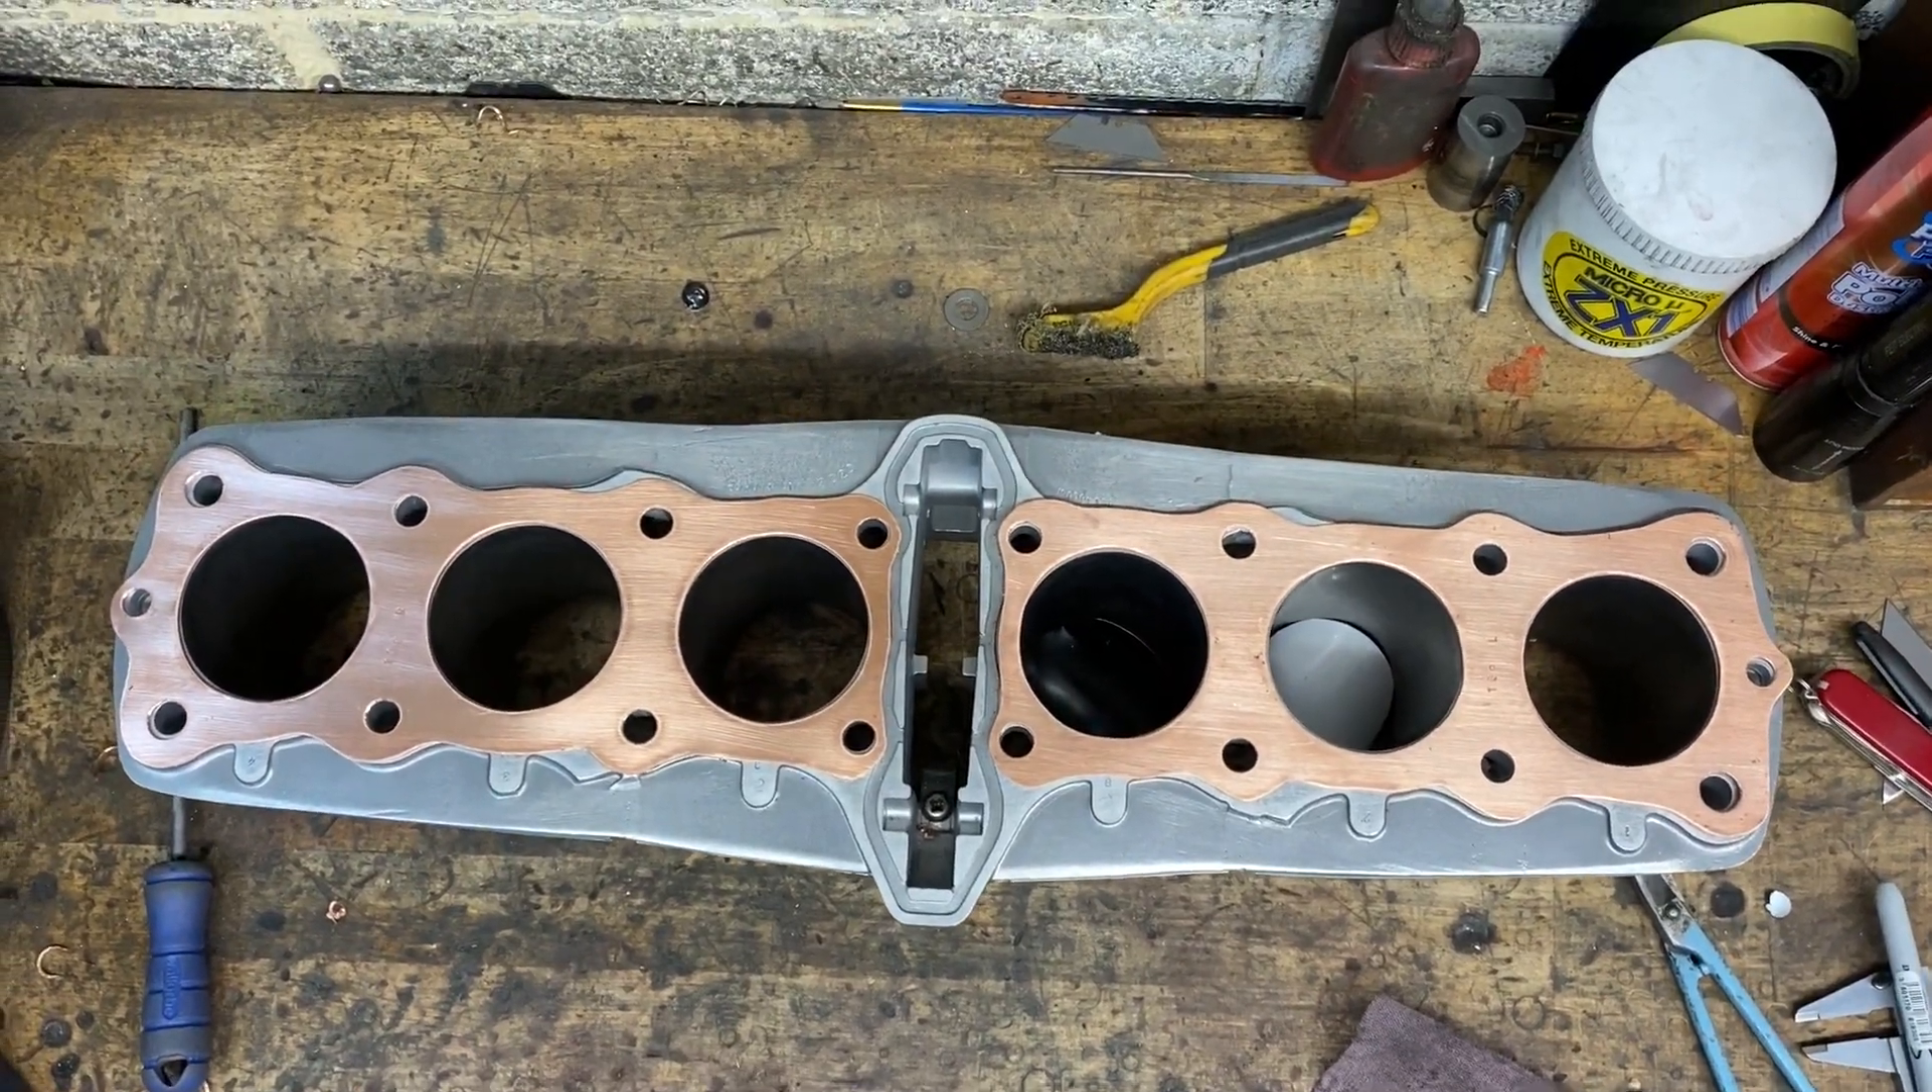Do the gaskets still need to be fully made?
No.